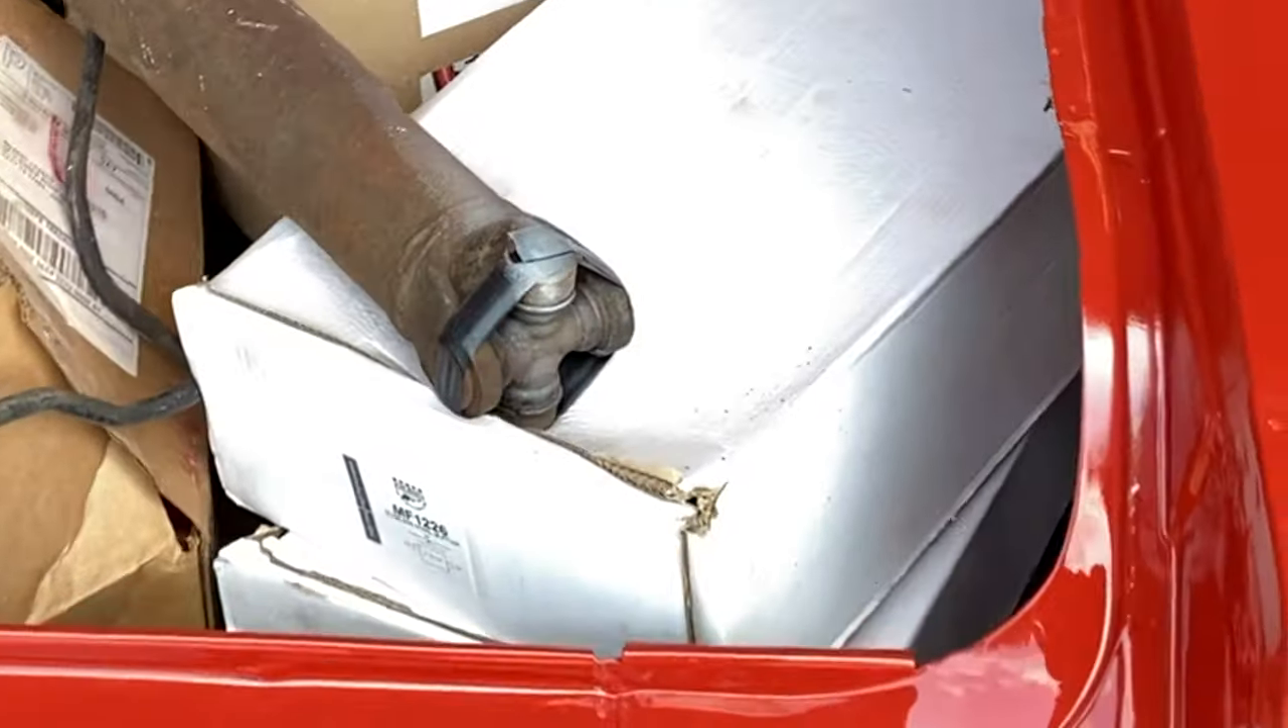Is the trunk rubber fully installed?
No.